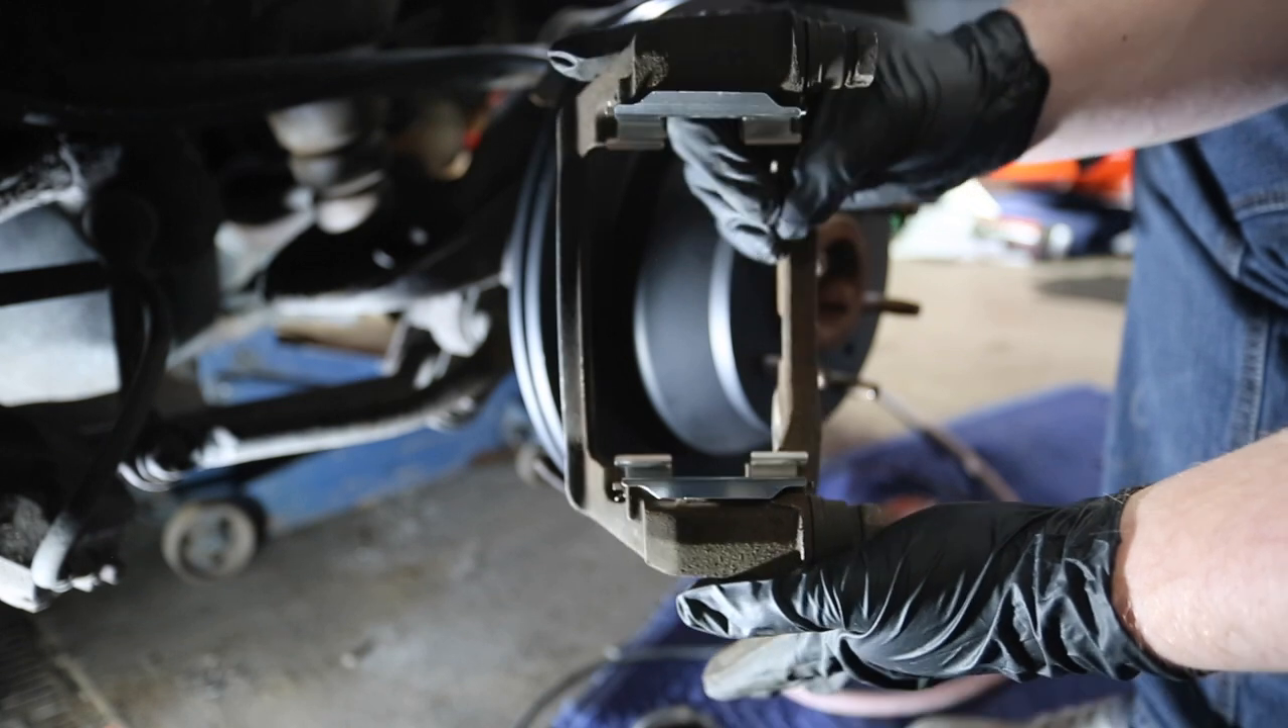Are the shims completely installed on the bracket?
Yes.